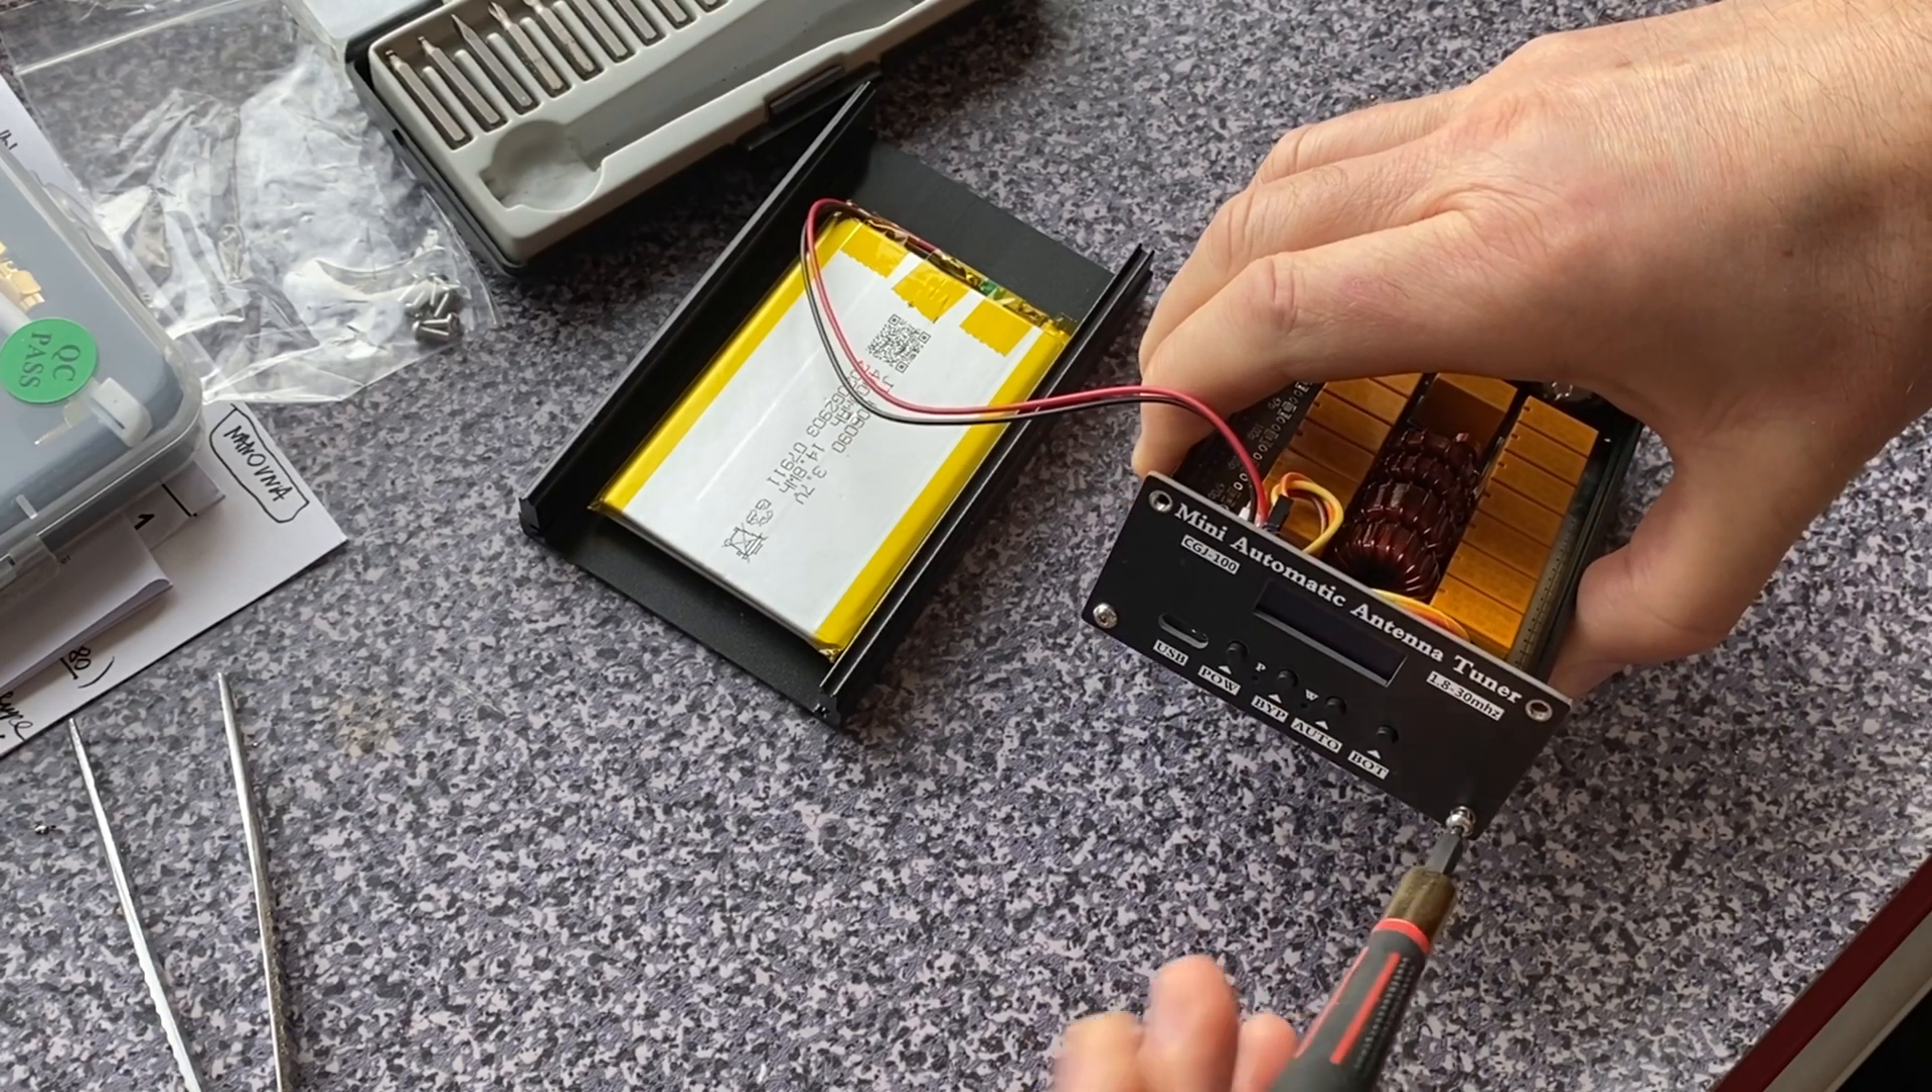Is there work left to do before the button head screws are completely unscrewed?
Yes.